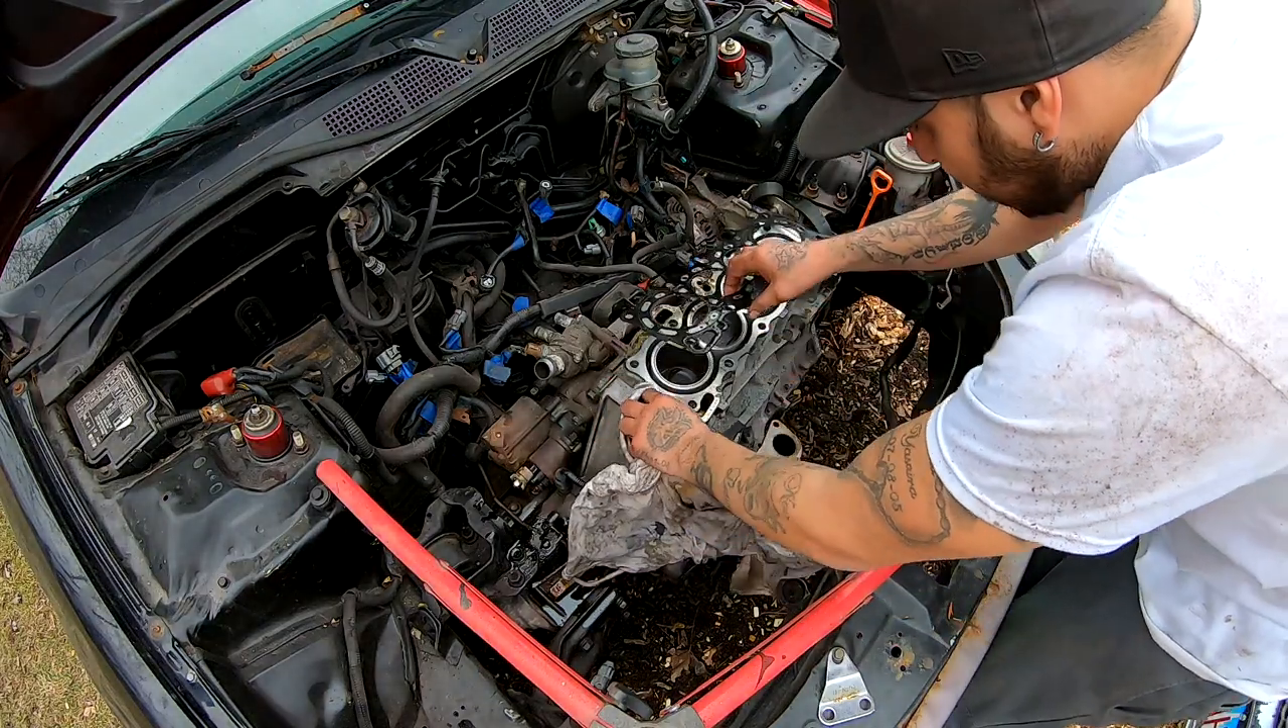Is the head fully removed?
Yes.